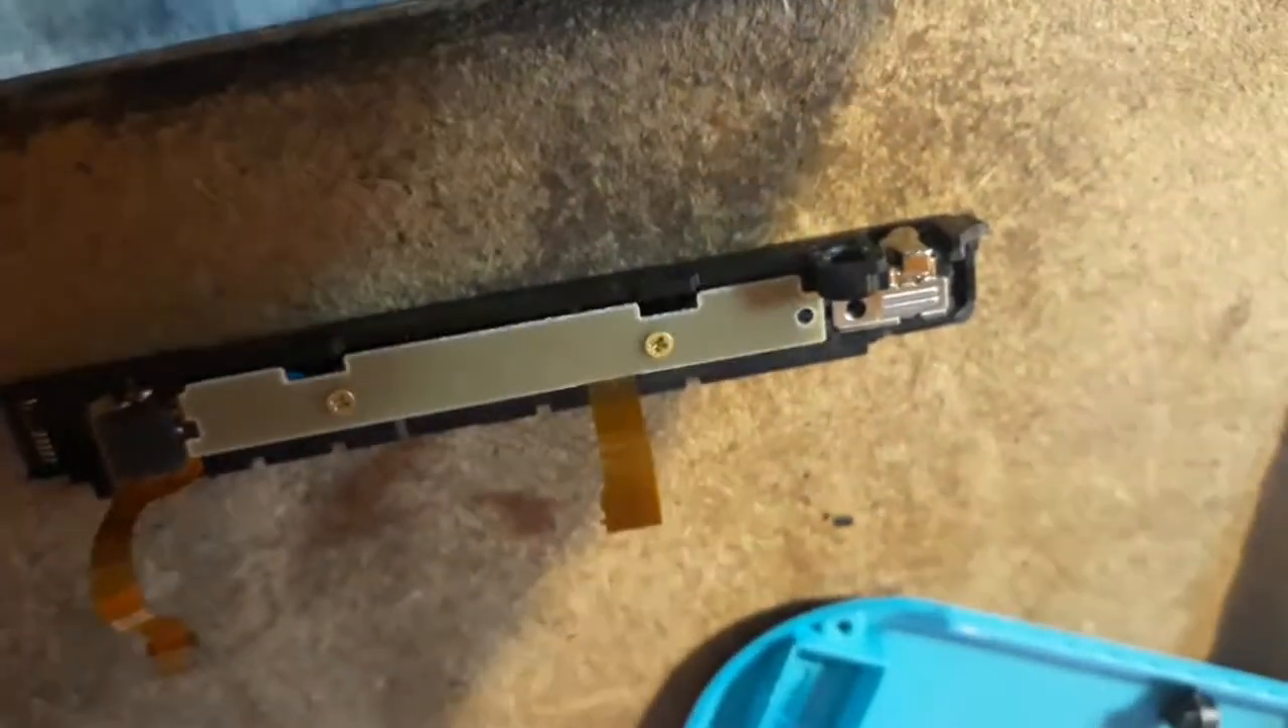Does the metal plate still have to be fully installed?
No.